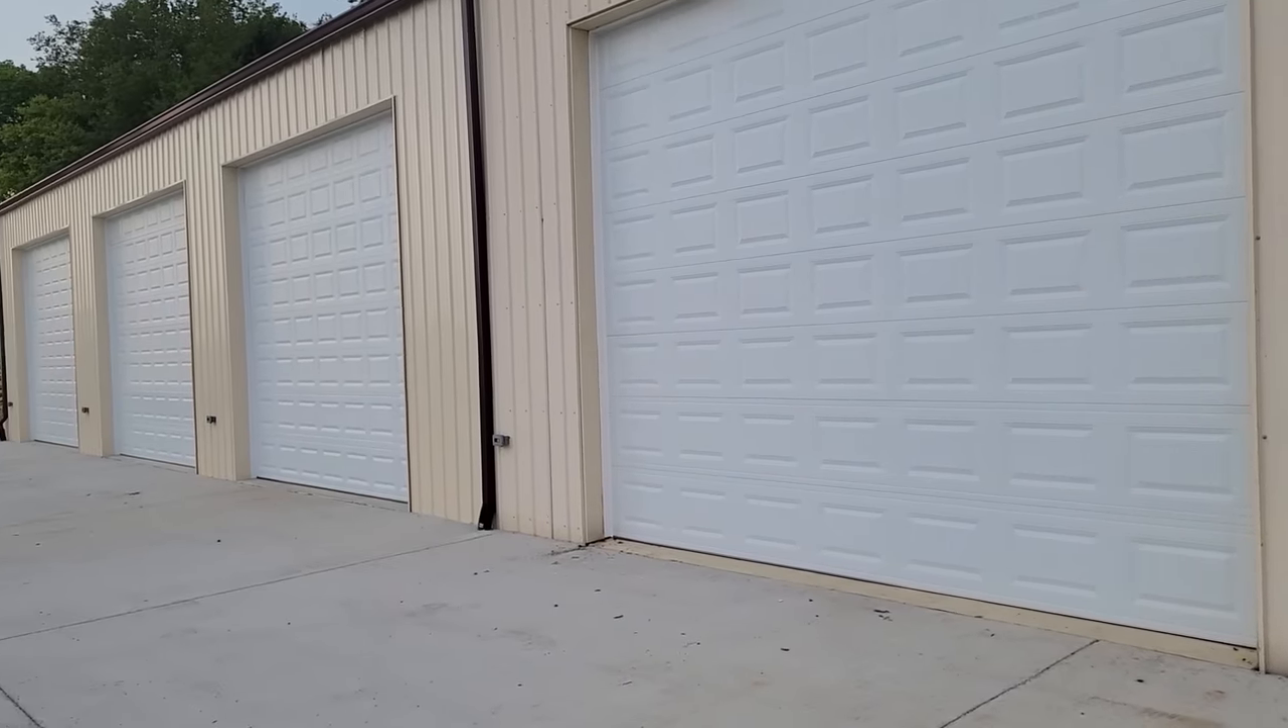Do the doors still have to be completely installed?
No.